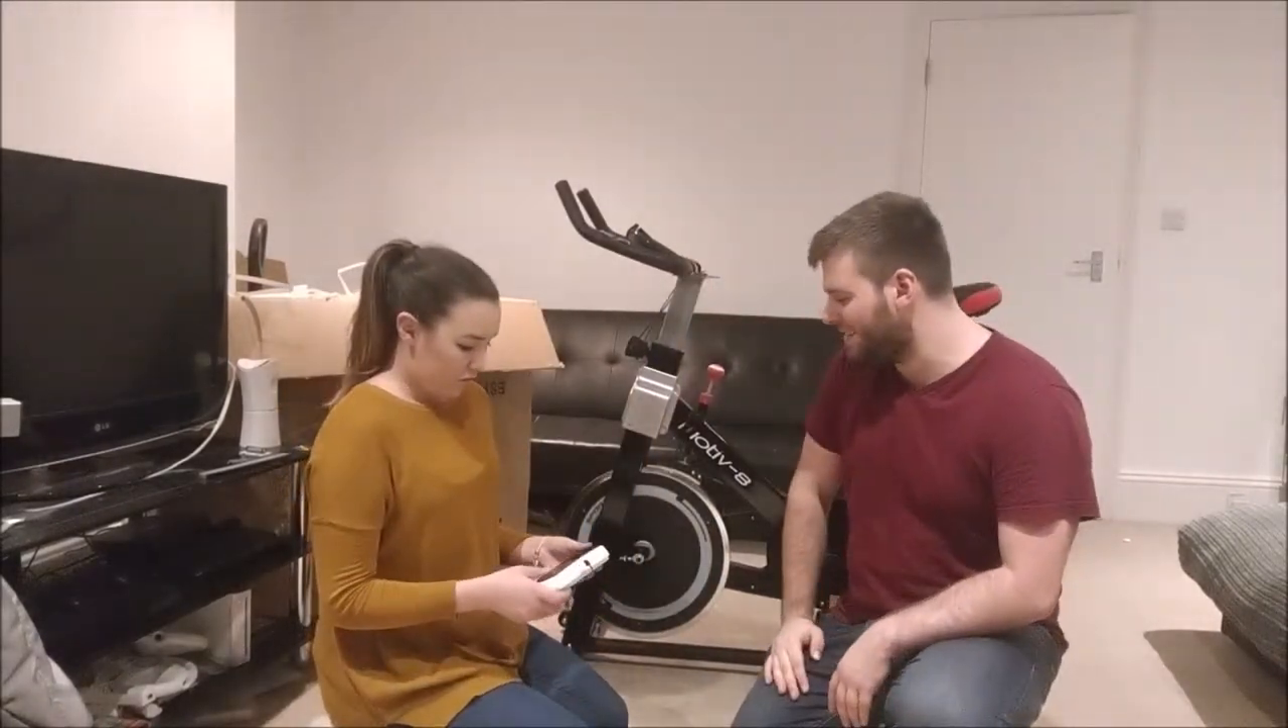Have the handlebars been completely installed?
Yes.